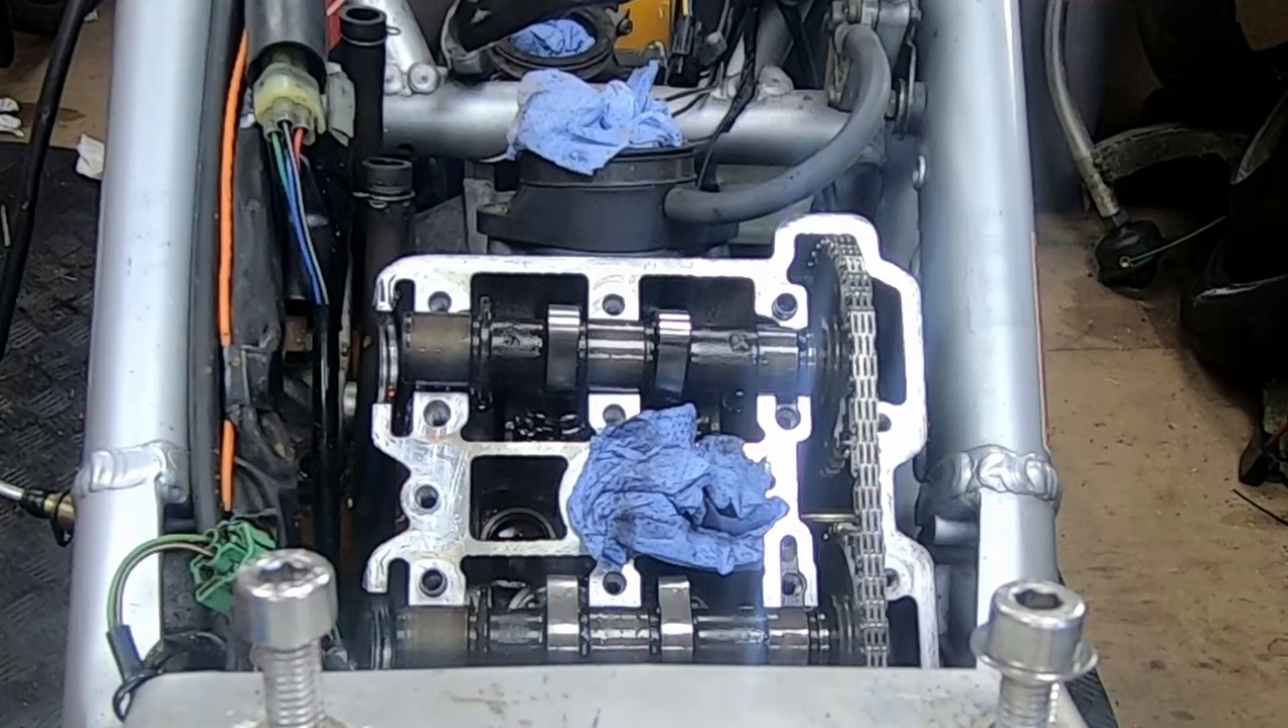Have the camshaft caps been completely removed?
Yes.